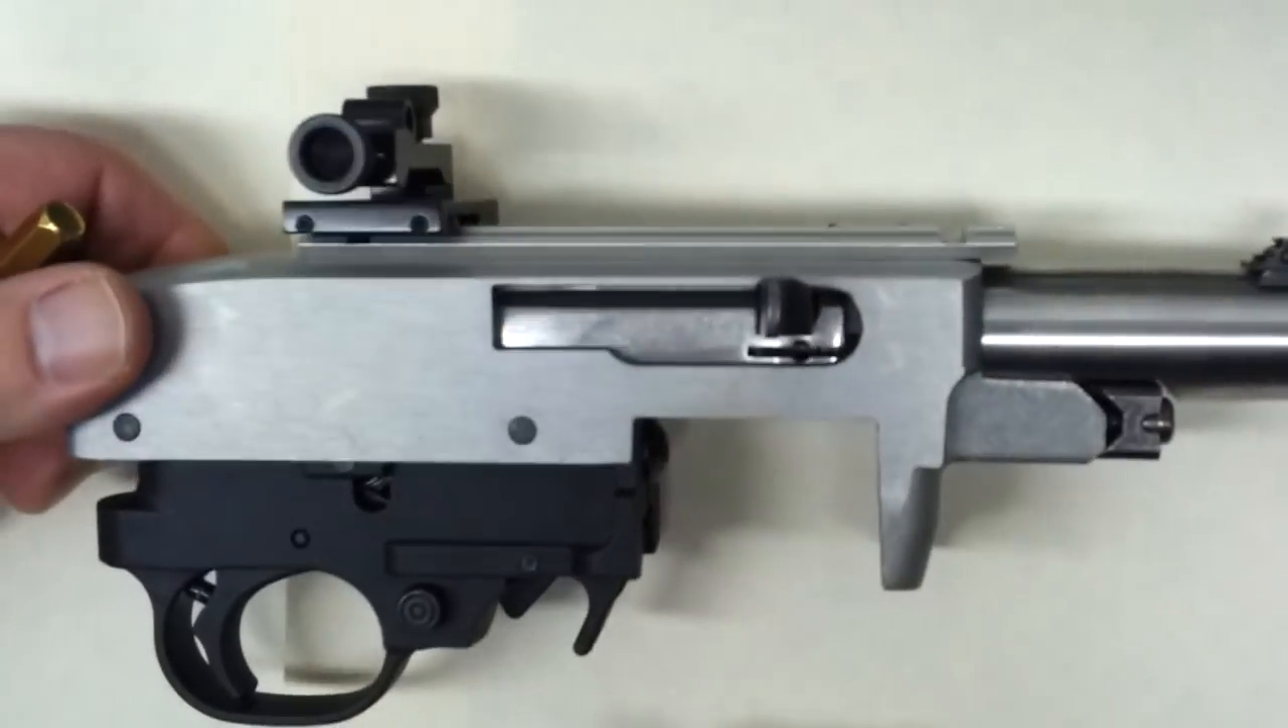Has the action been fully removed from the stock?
Yes.